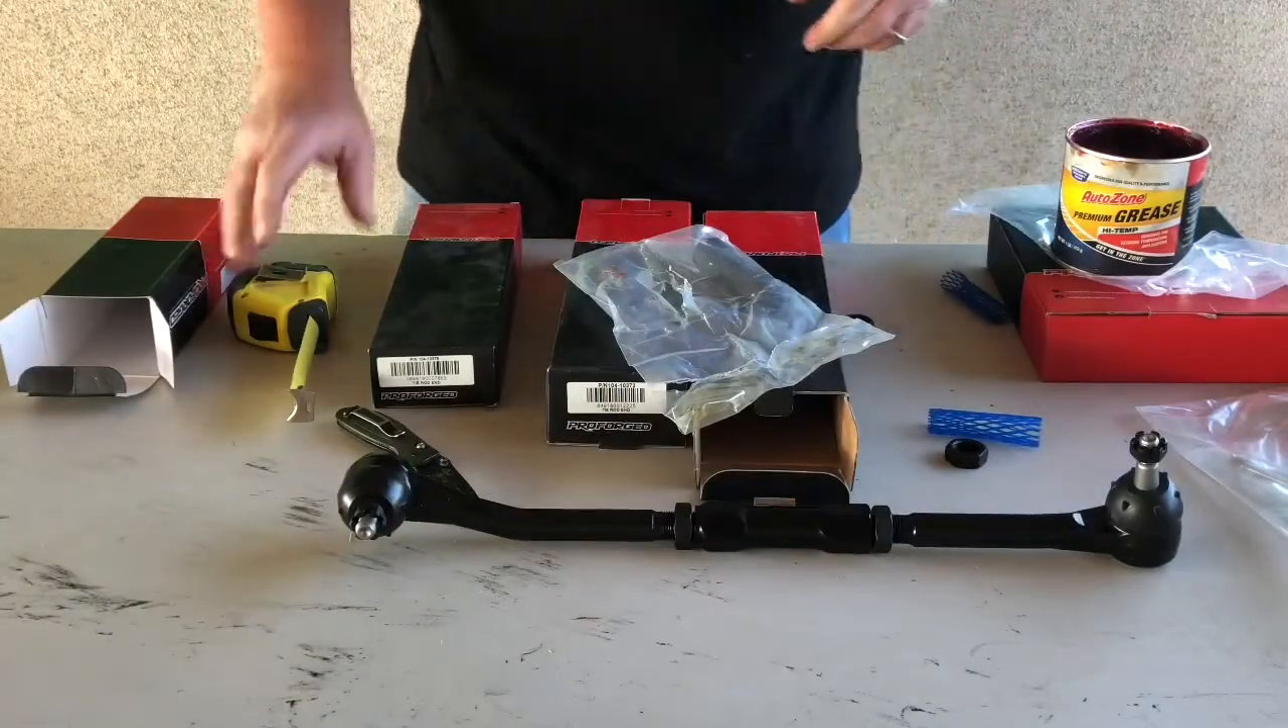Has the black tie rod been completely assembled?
Yes.